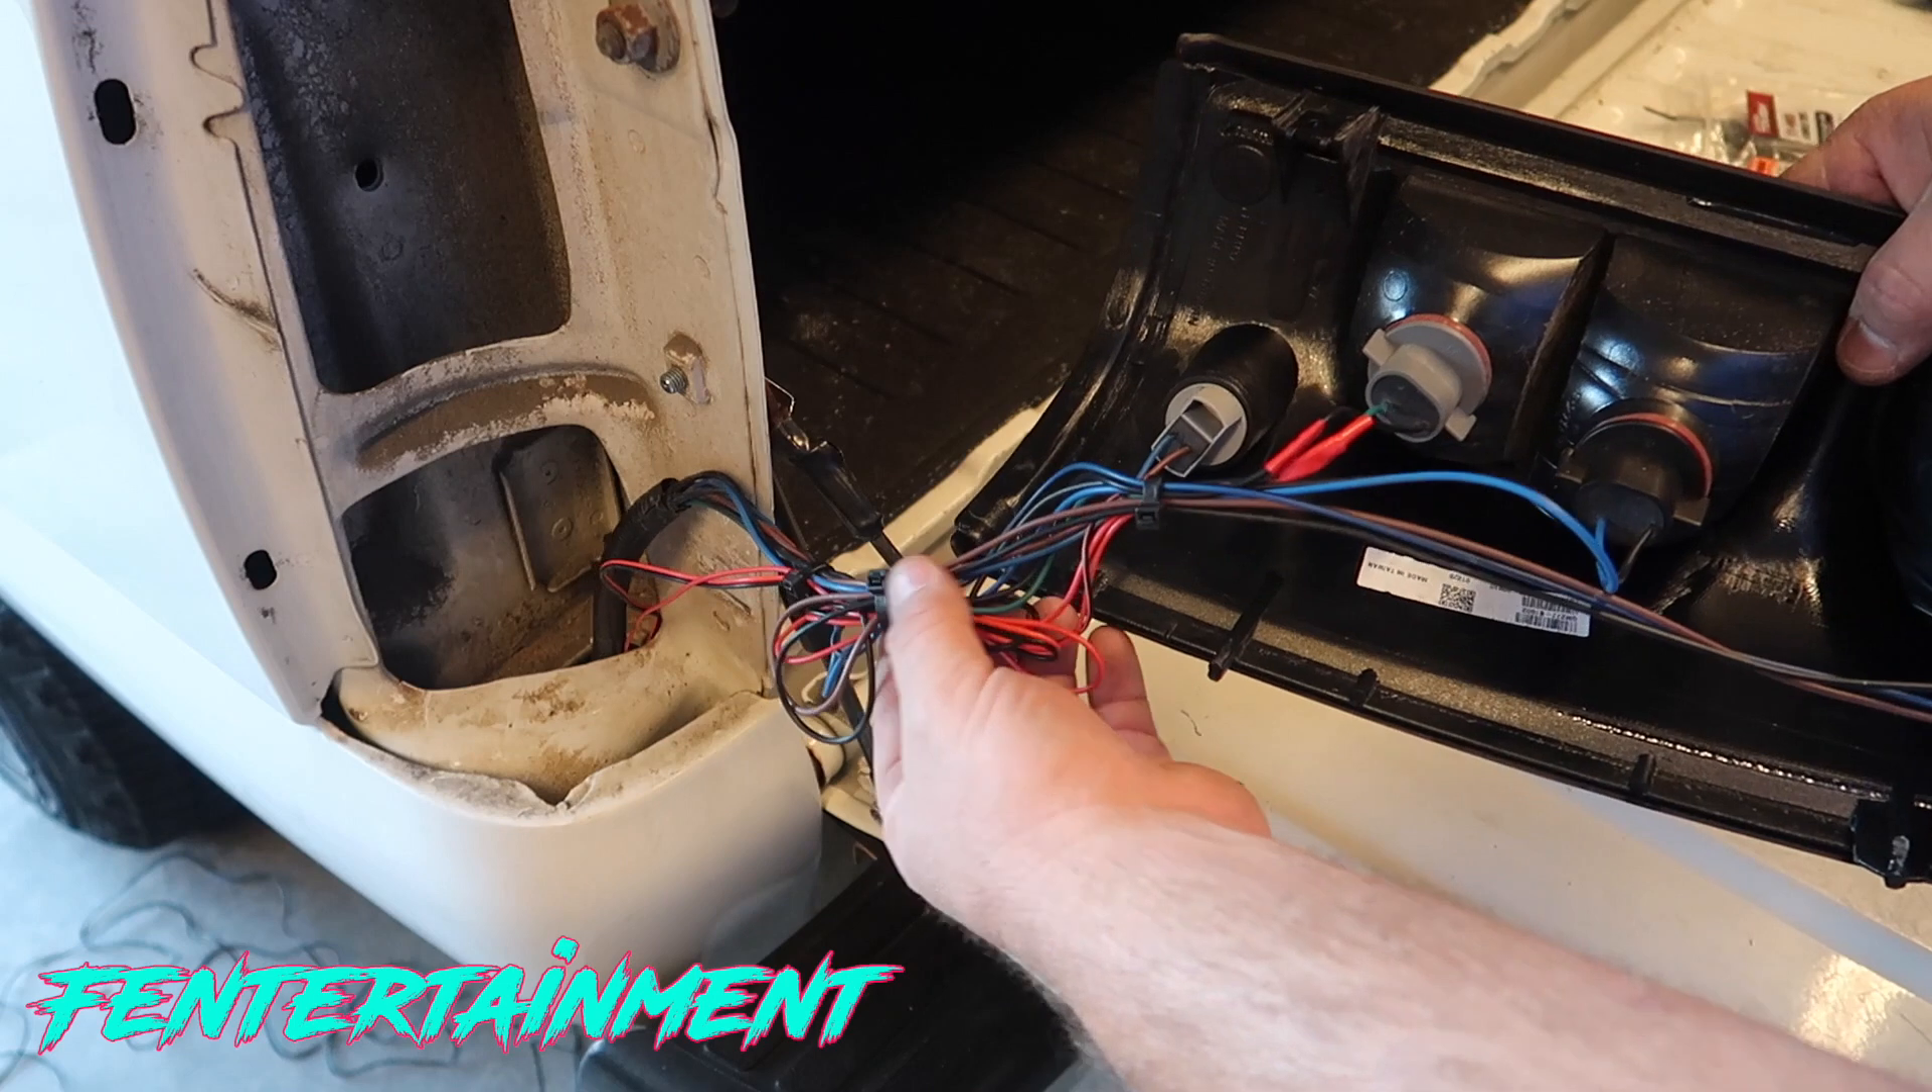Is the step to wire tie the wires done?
Yes.